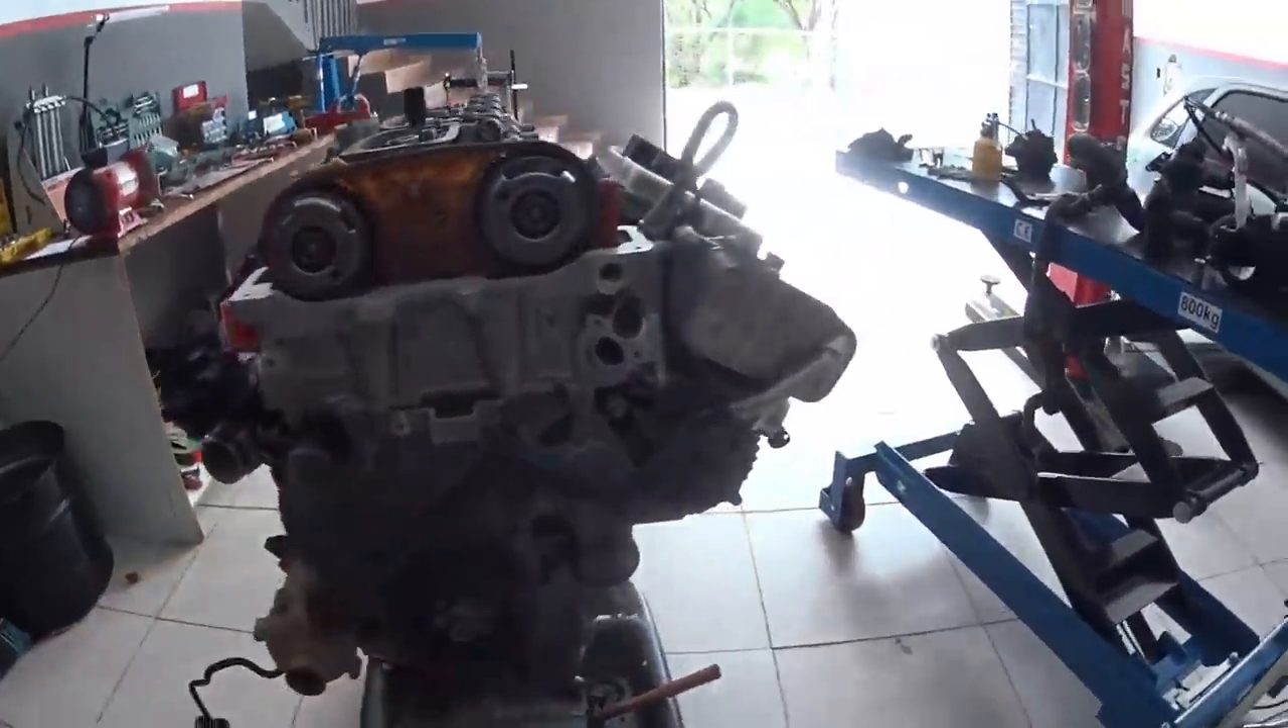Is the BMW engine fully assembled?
No.